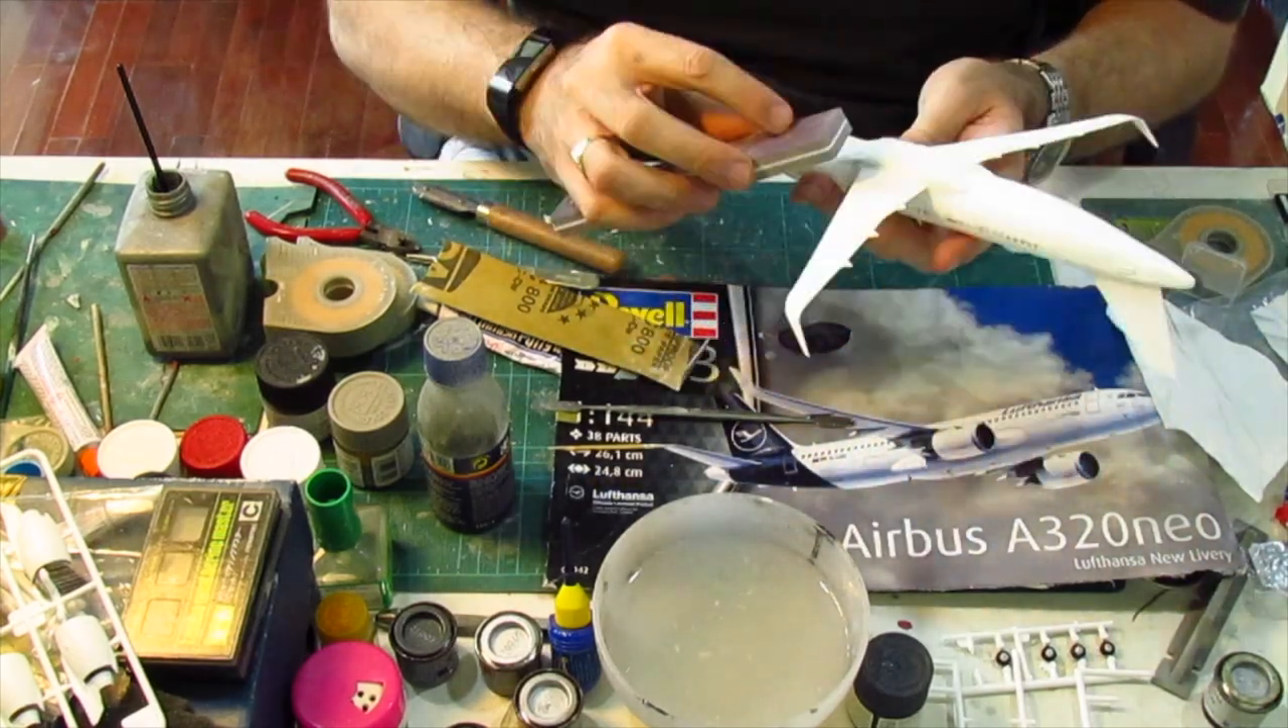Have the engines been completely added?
No.